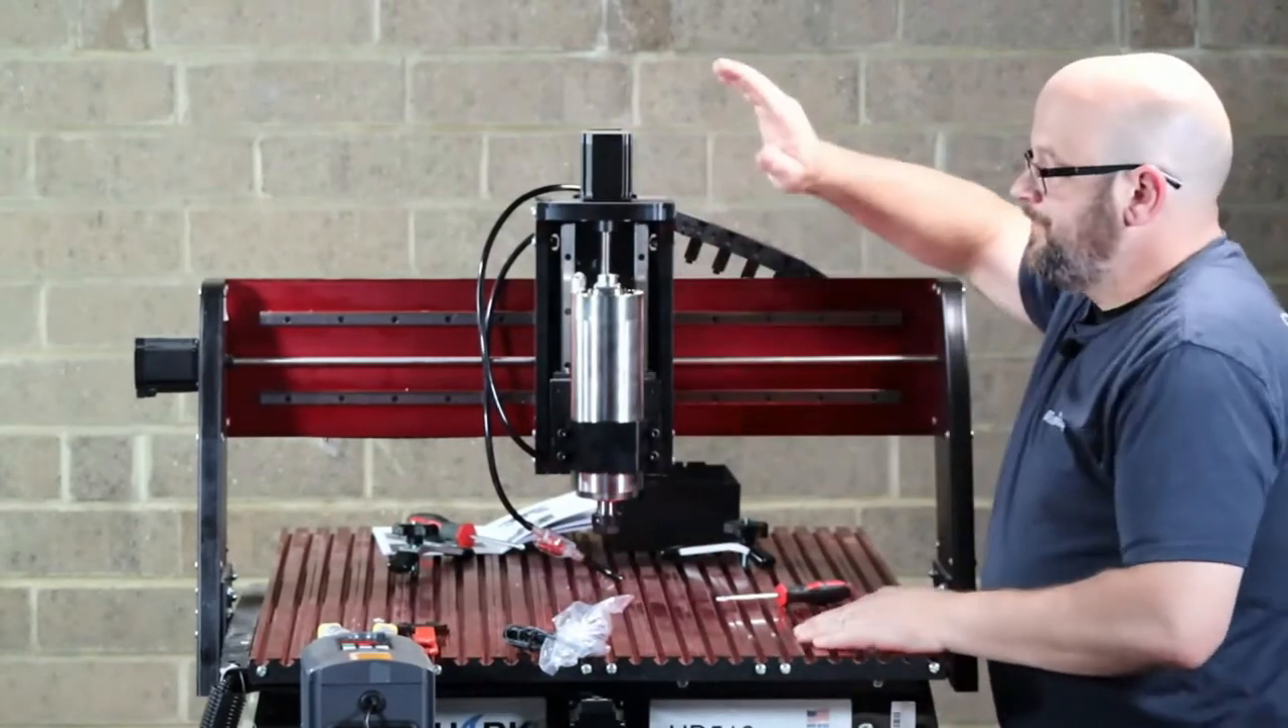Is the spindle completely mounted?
Yes.